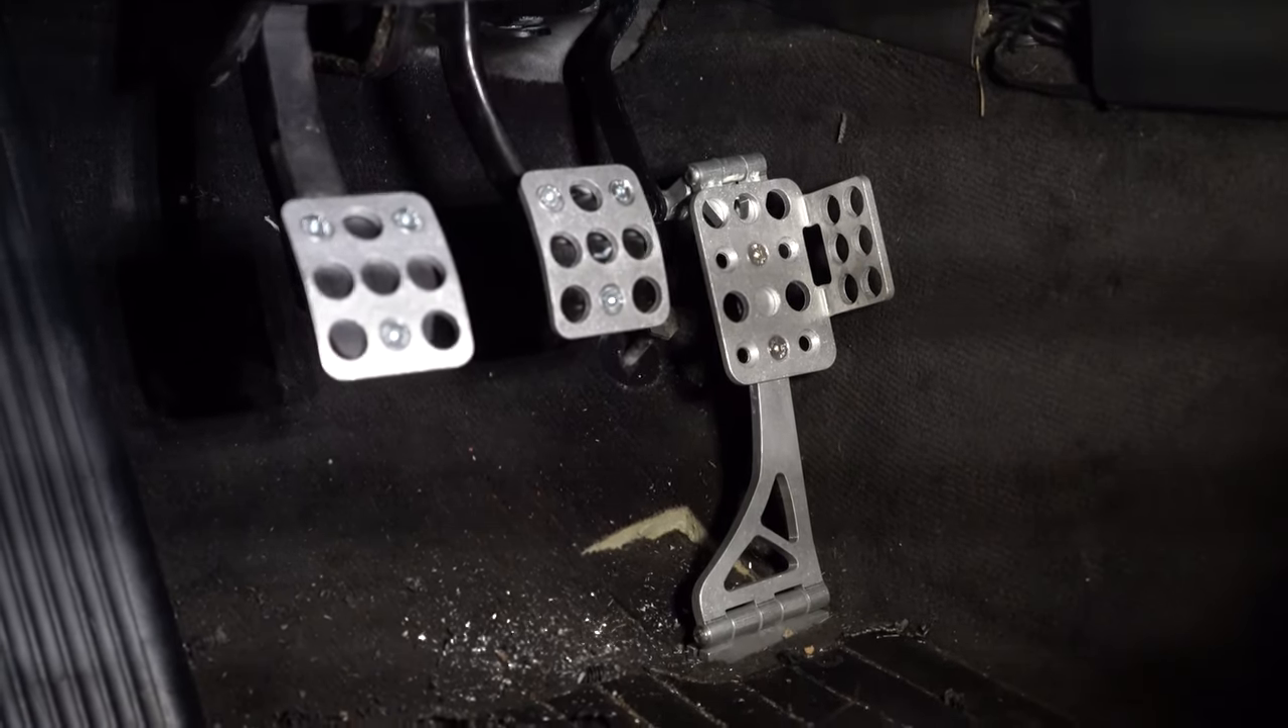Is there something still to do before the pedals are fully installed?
No.